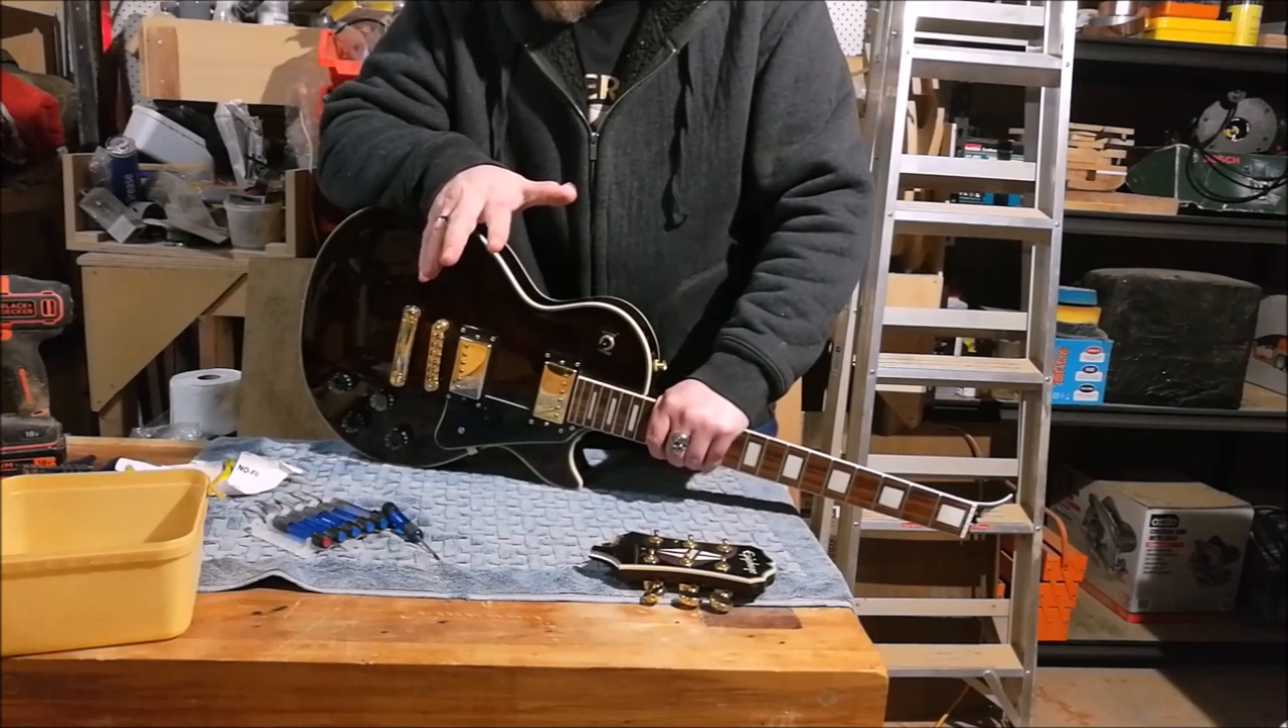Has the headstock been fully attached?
No.